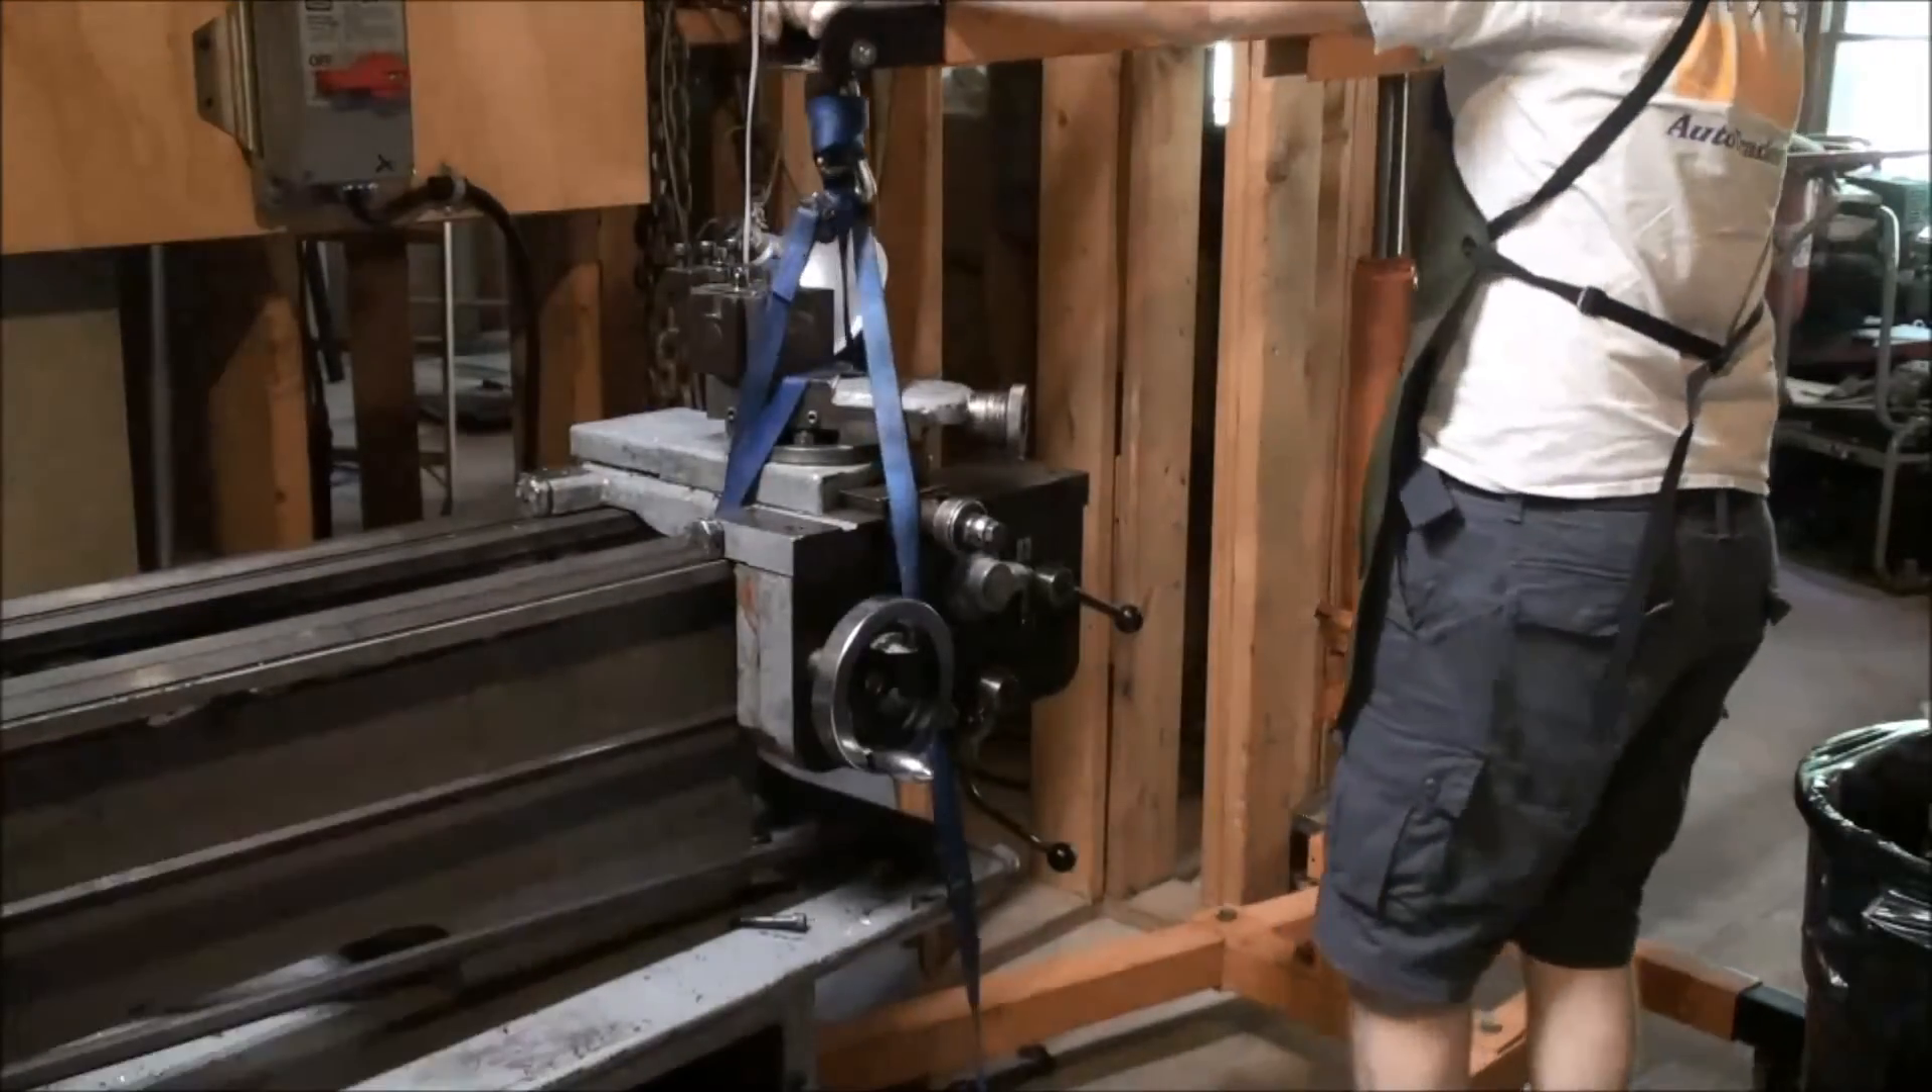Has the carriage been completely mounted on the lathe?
No.